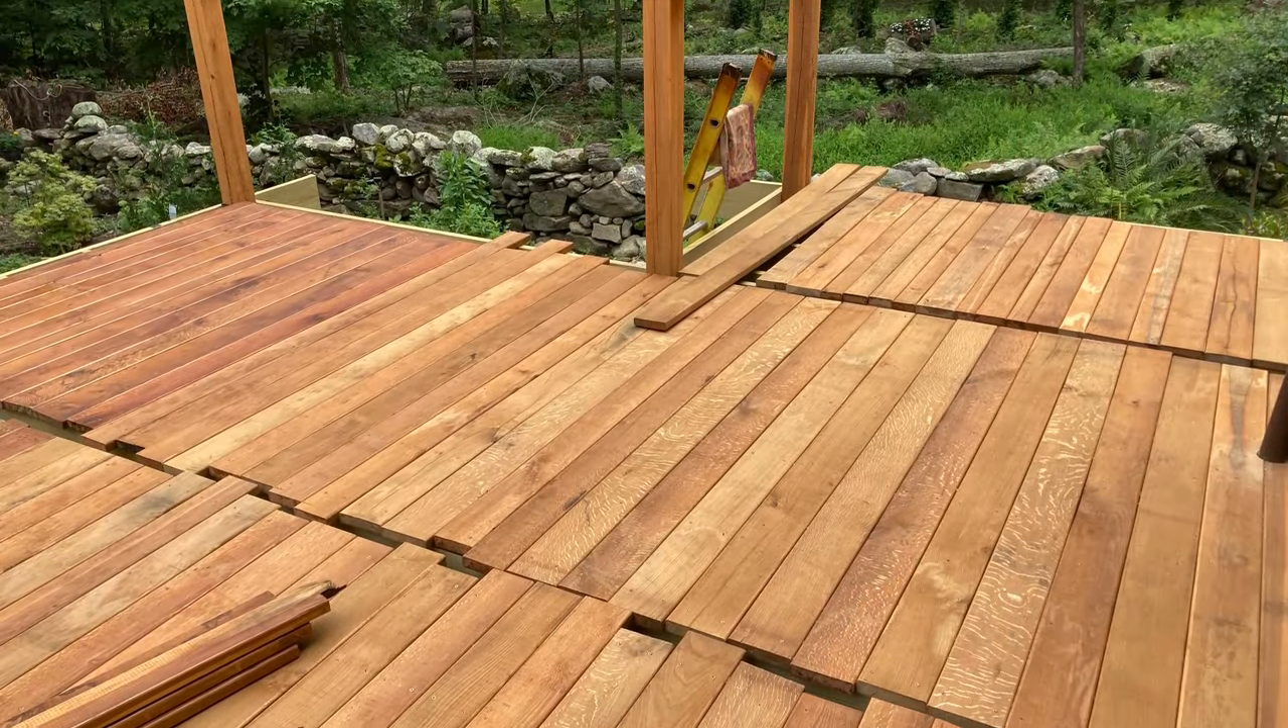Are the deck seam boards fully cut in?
No.